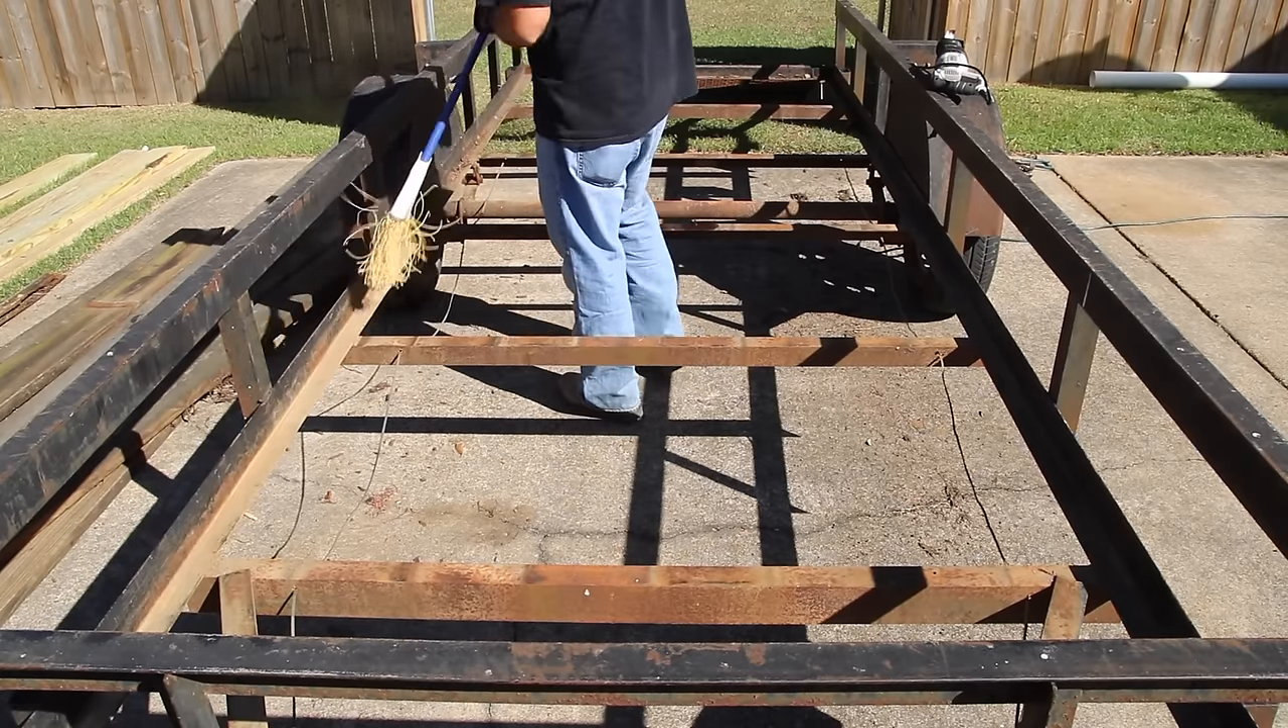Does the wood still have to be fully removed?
No.